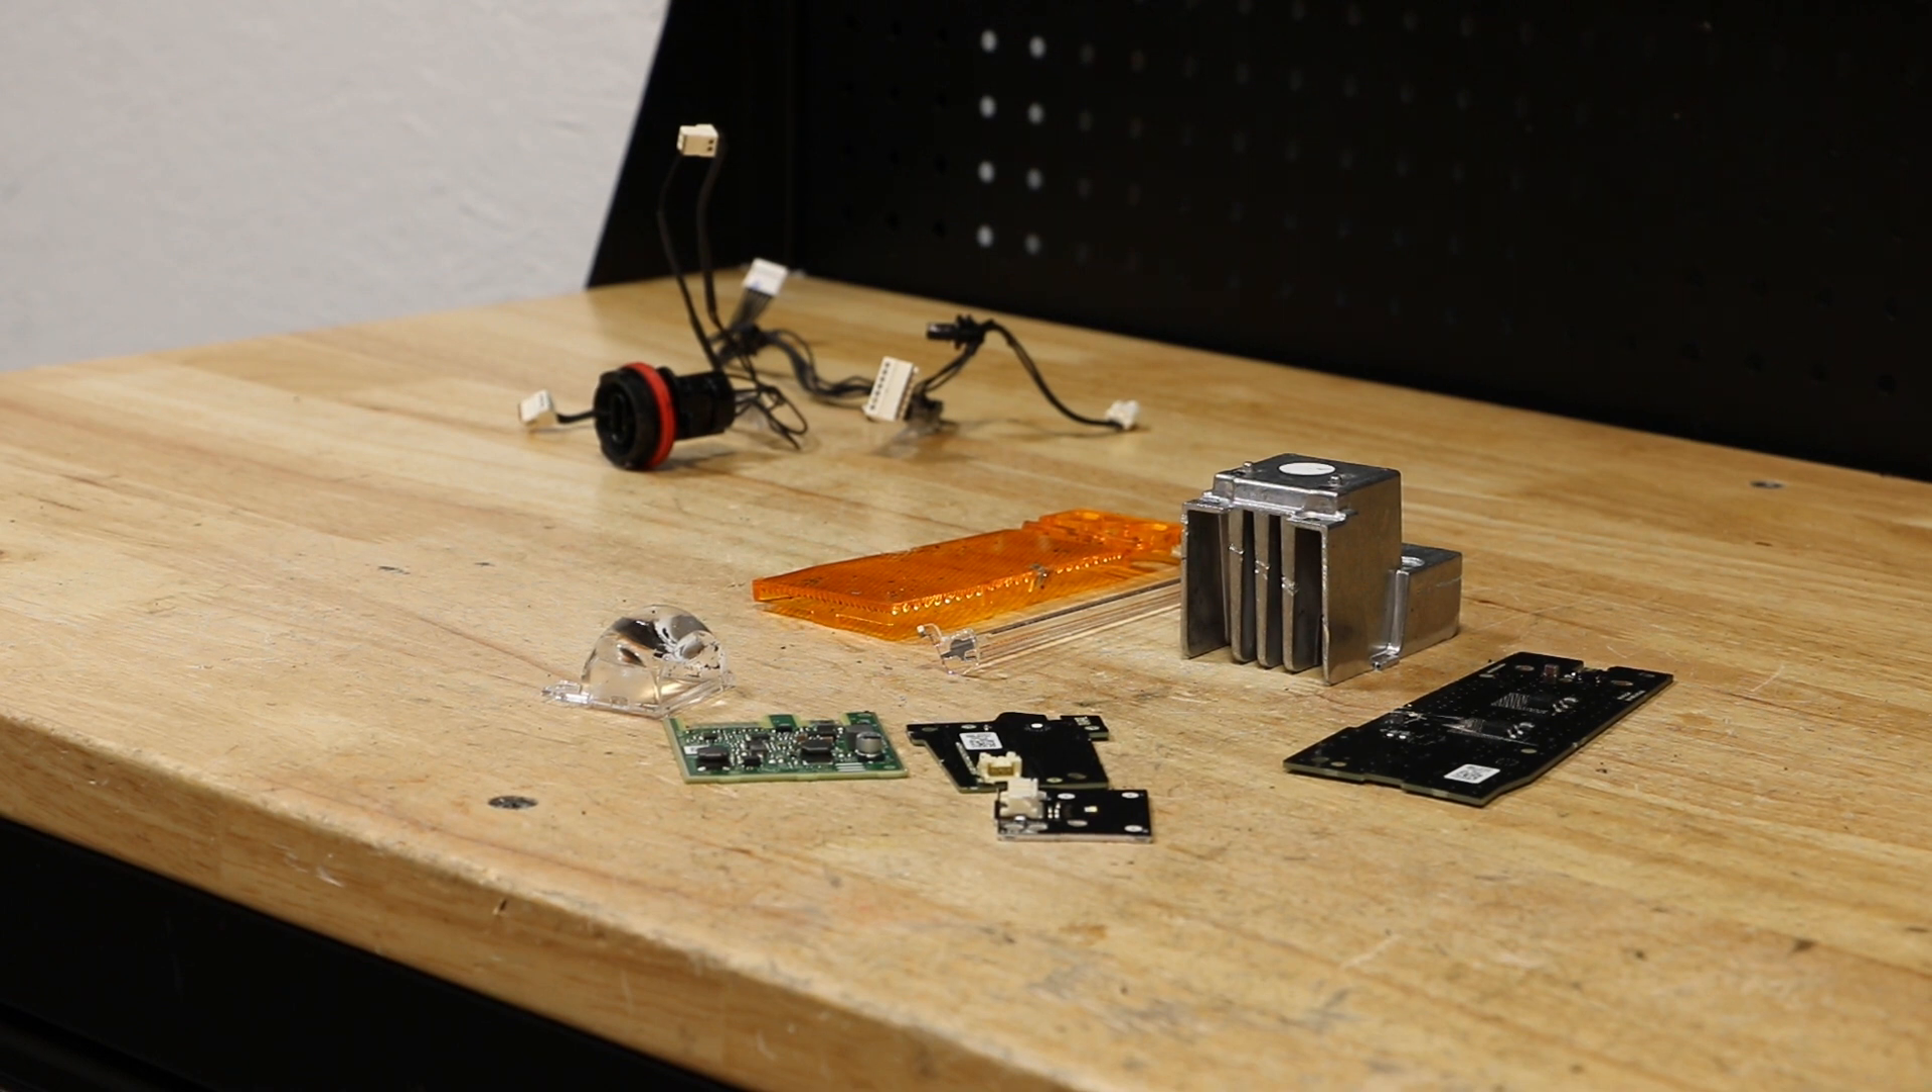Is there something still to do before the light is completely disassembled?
No.